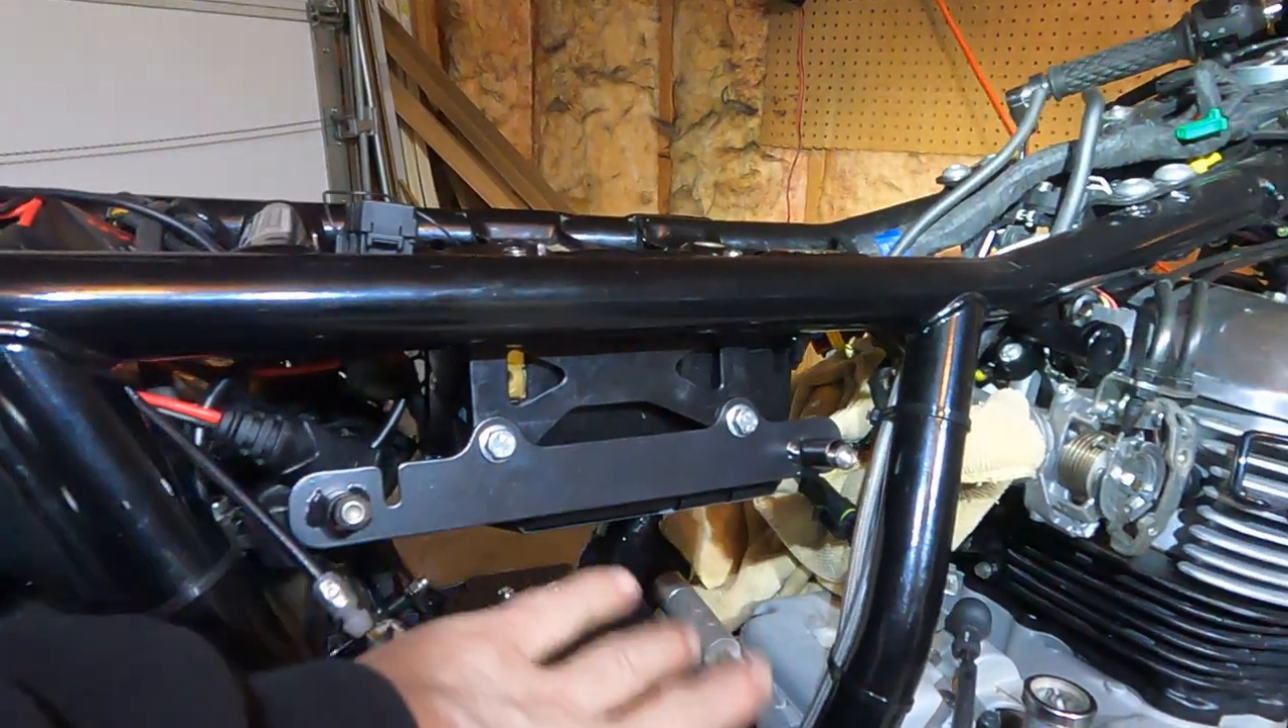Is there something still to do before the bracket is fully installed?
No.